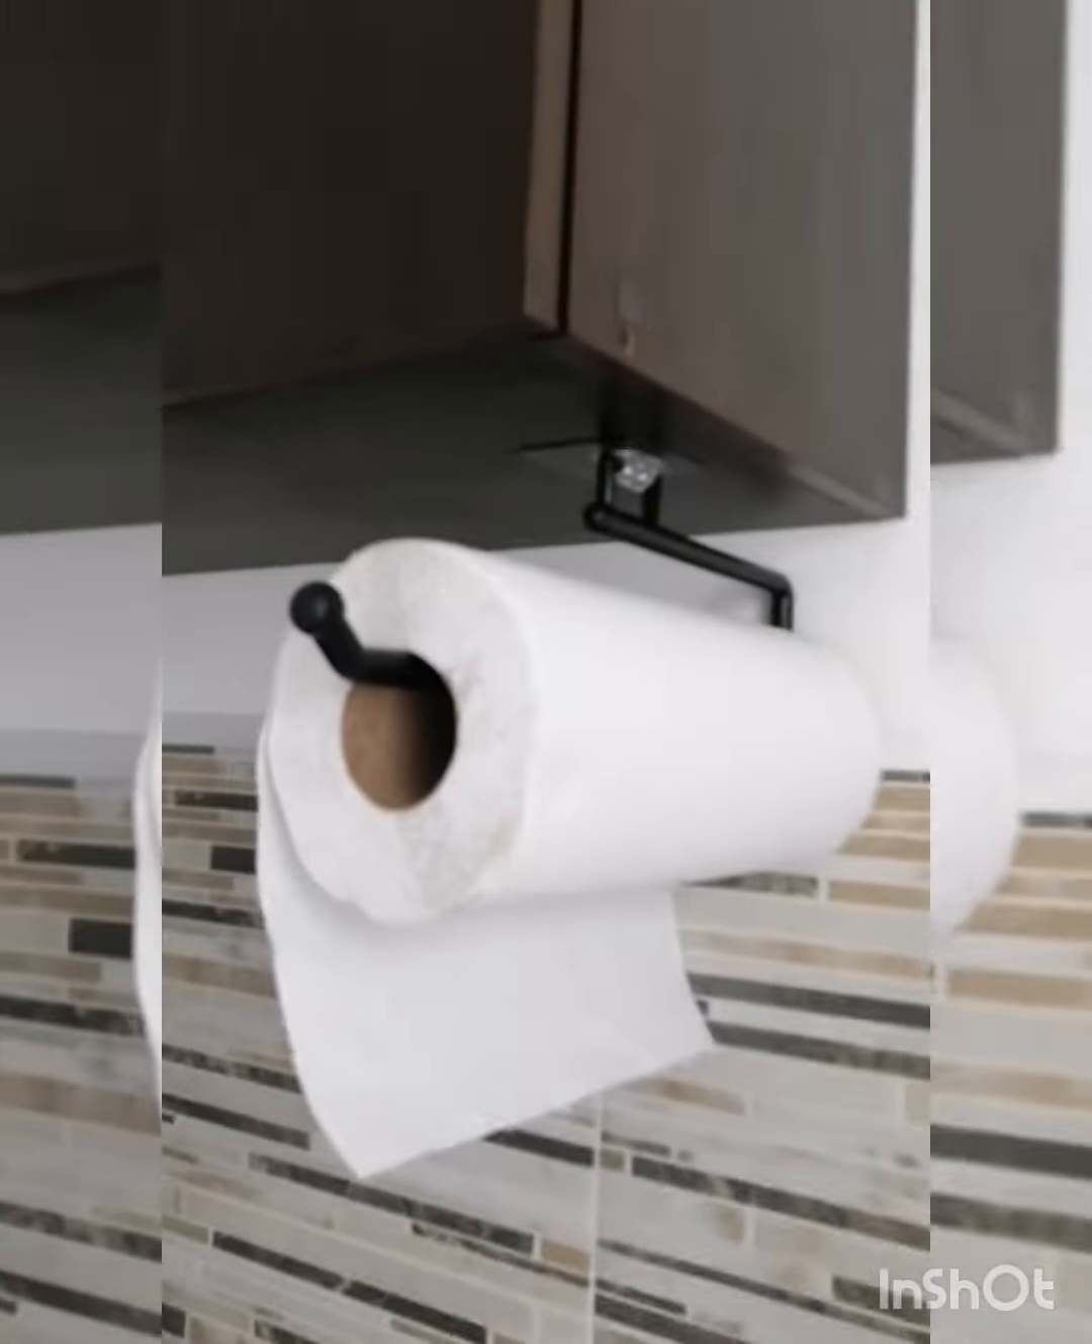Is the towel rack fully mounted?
Yes.